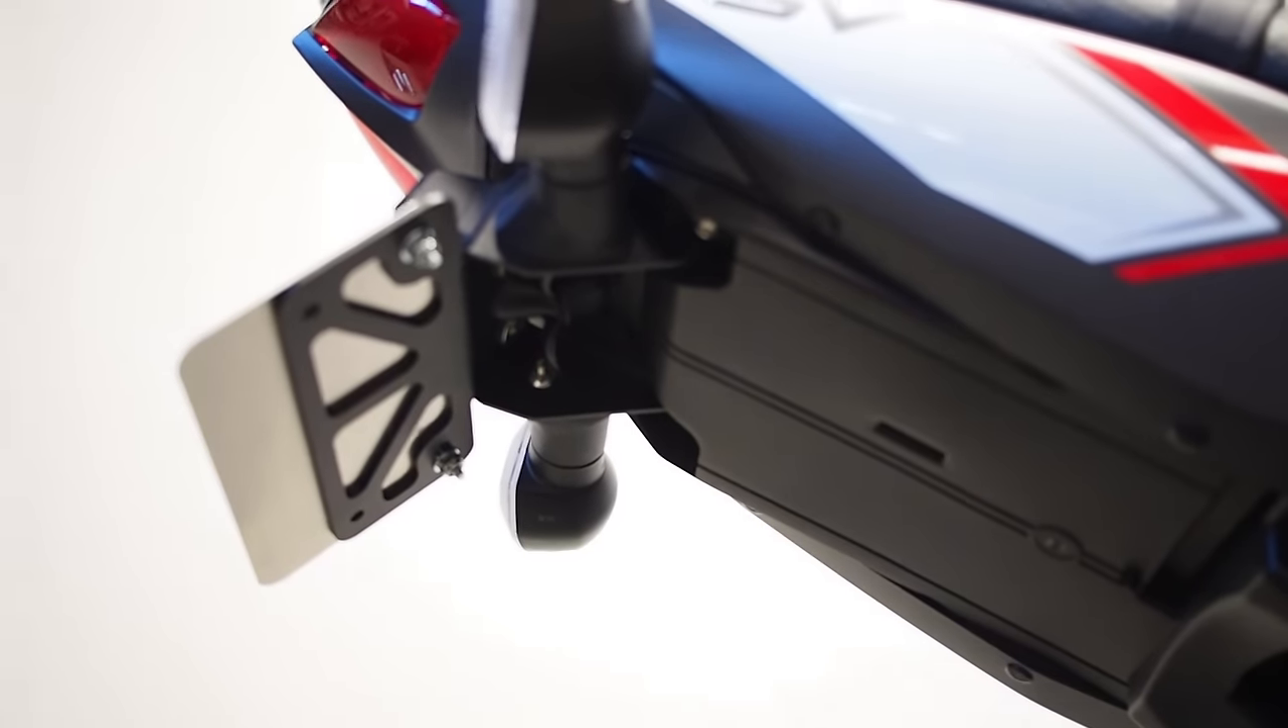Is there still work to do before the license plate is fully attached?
No.